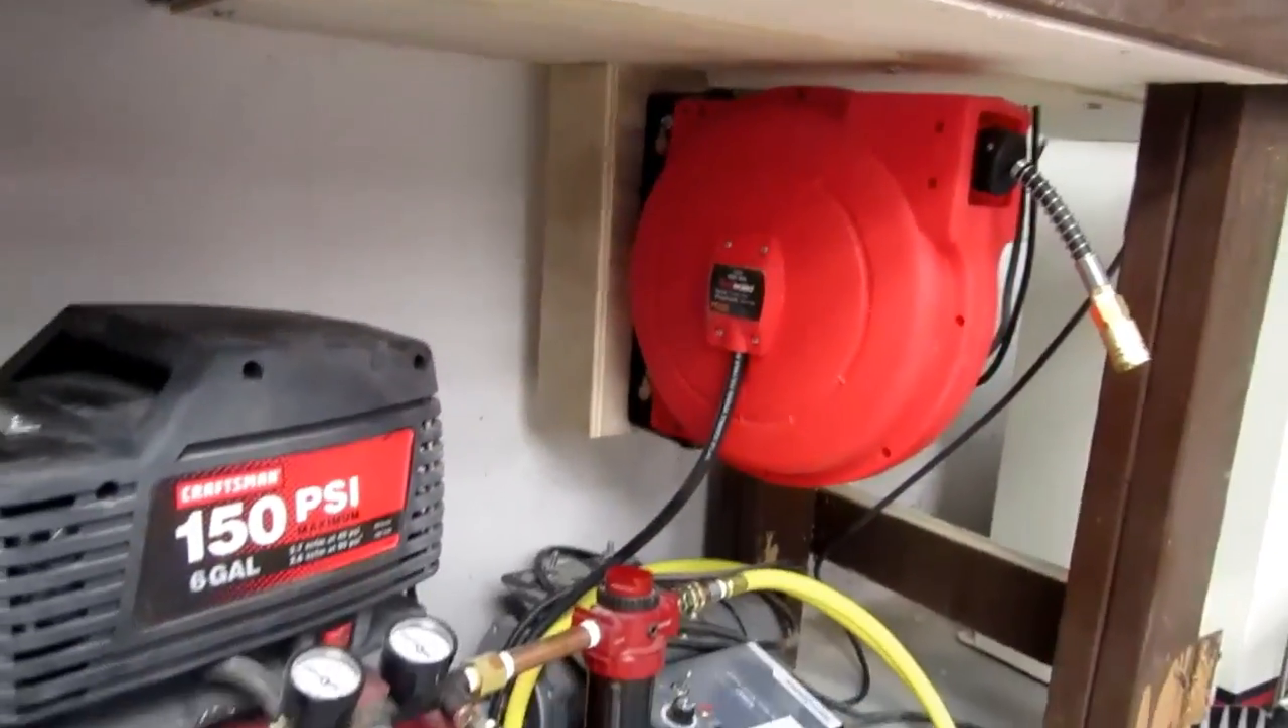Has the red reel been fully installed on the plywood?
Yes.